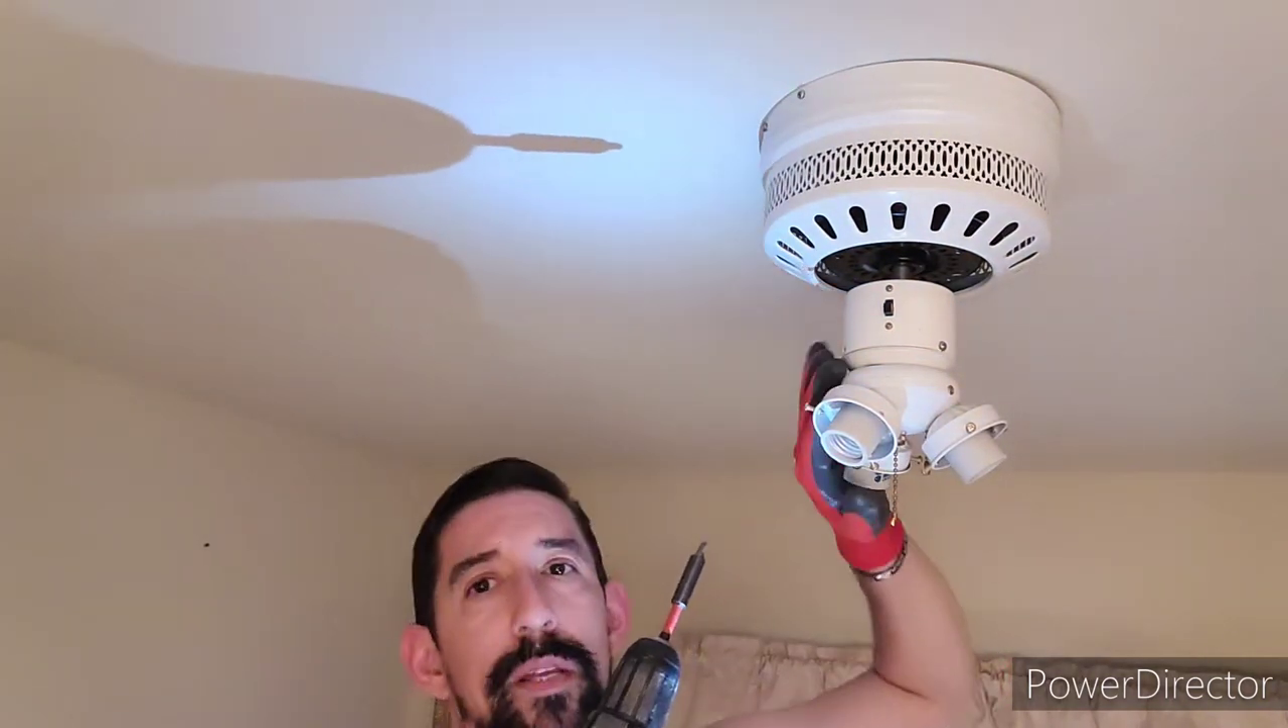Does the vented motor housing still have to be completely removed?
Yes.